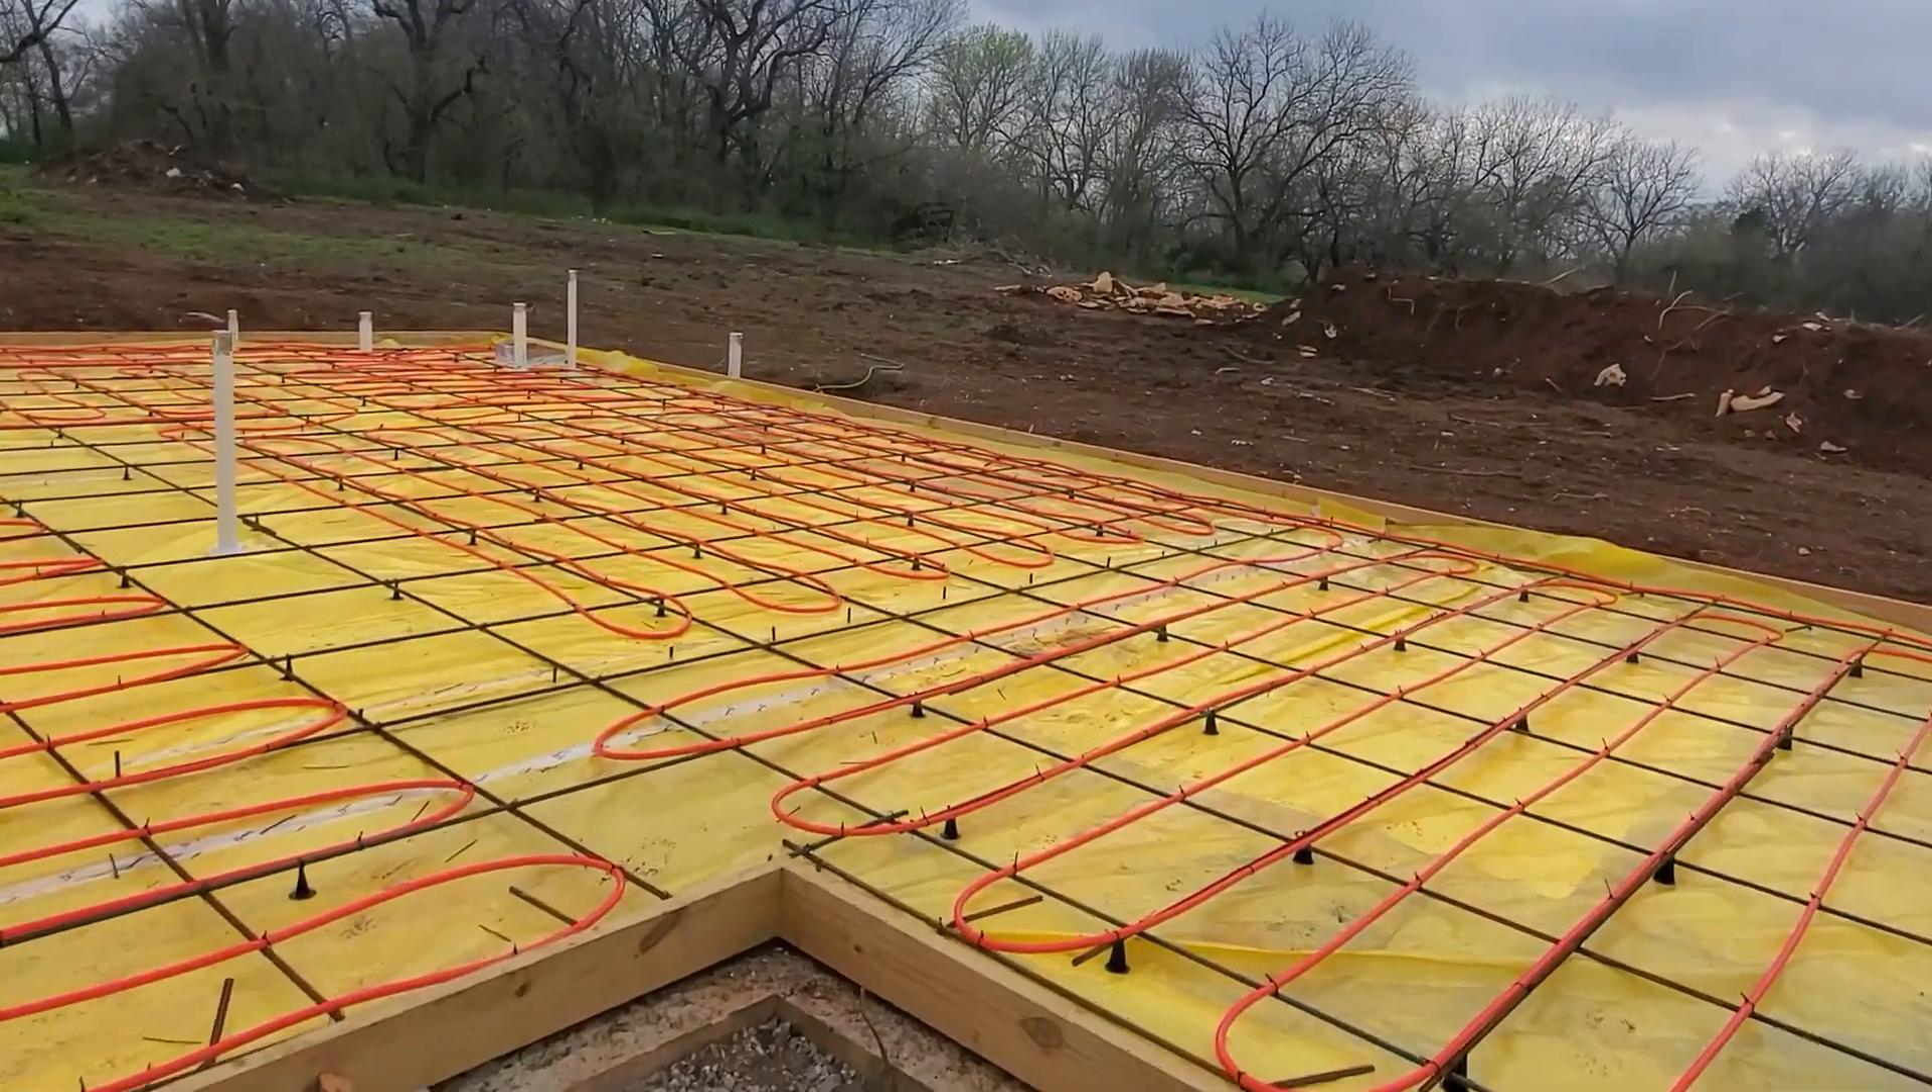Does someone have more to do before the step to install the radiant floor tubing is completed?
No.